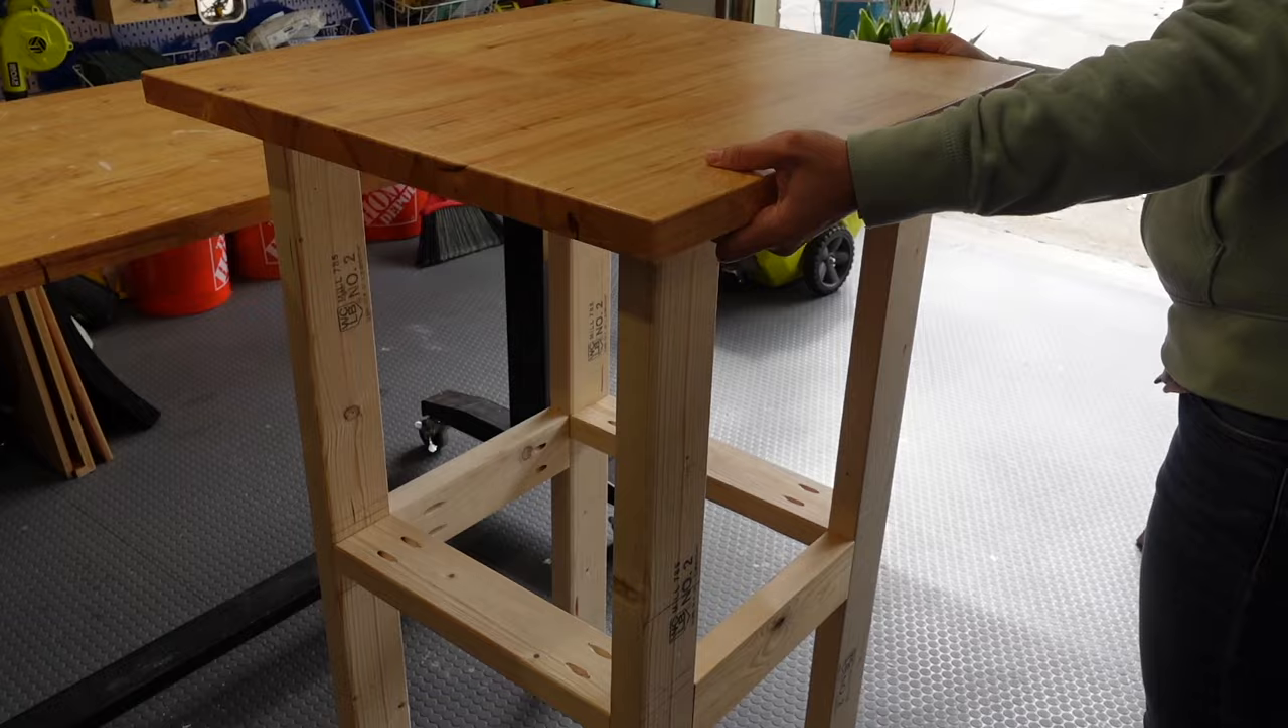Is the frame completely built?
Yes.